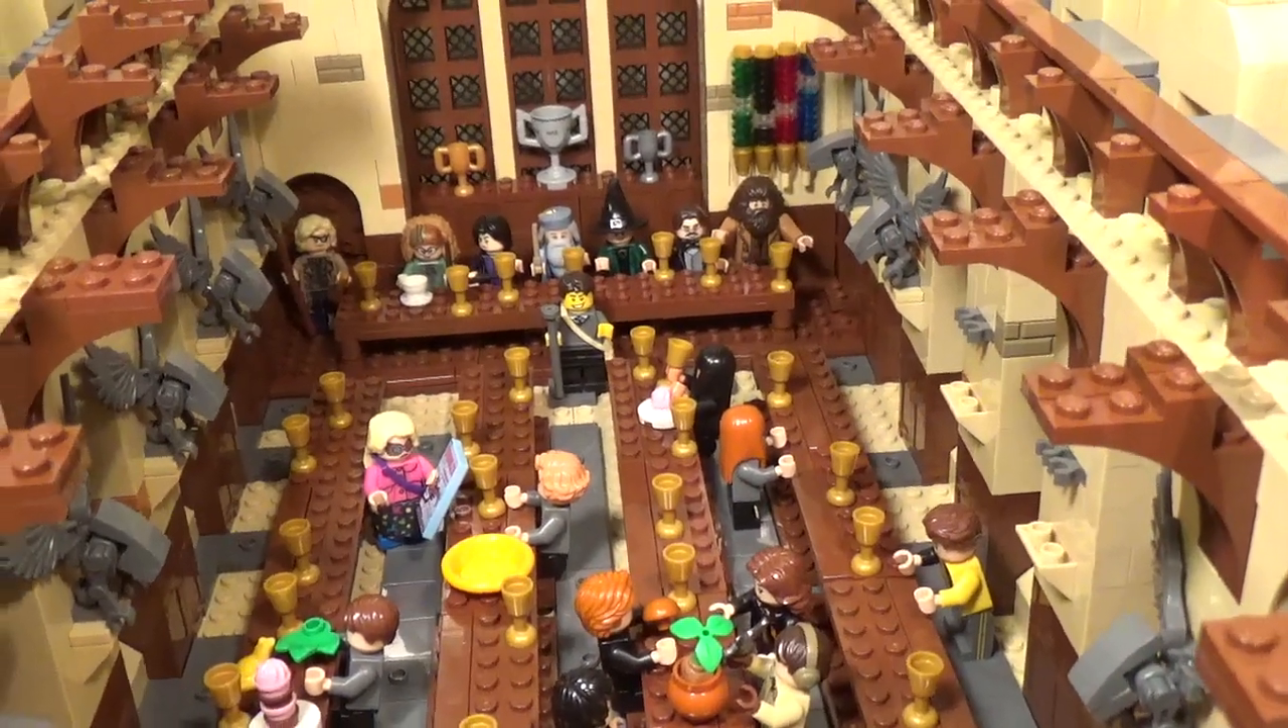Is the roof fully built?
No.